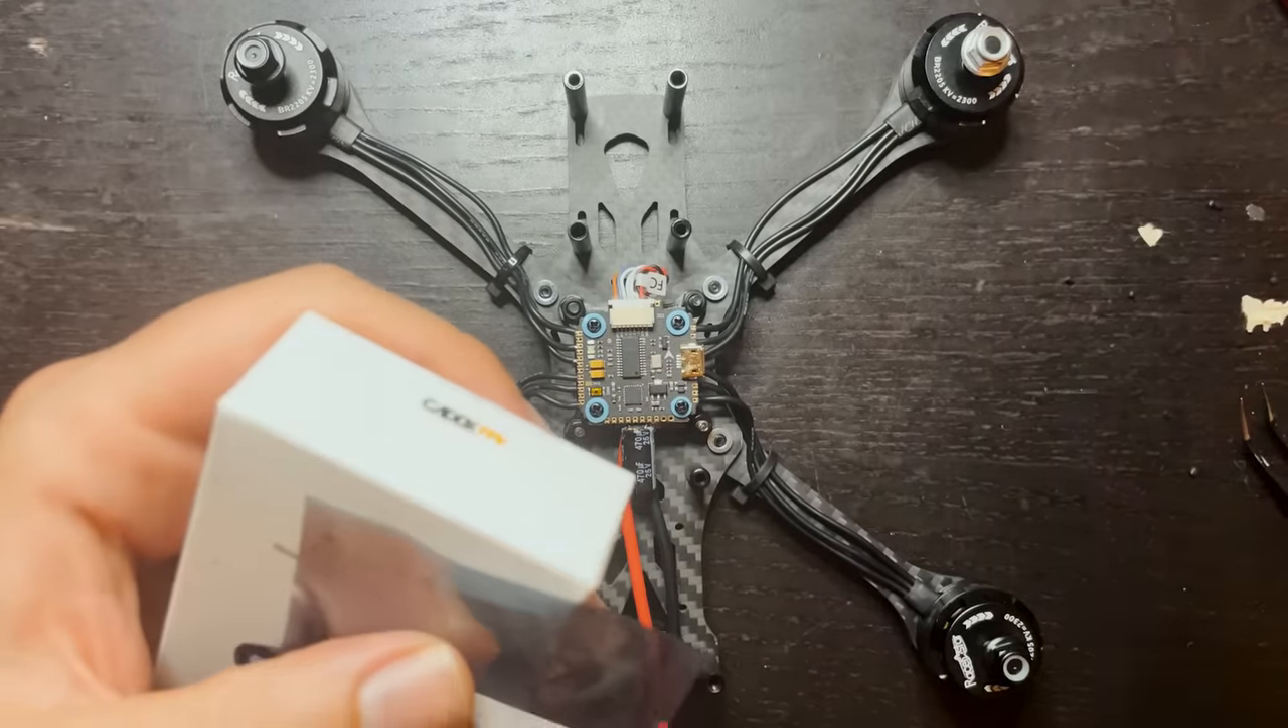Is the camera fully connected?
No.